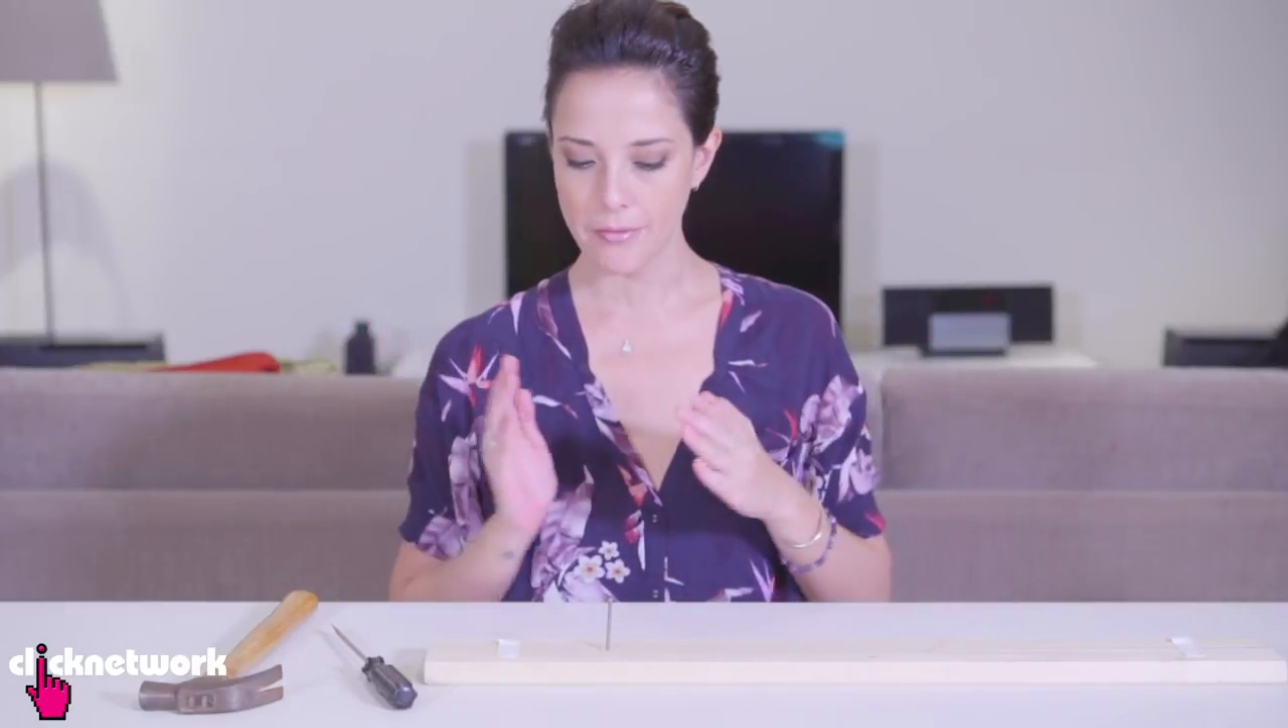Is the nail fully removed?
No.